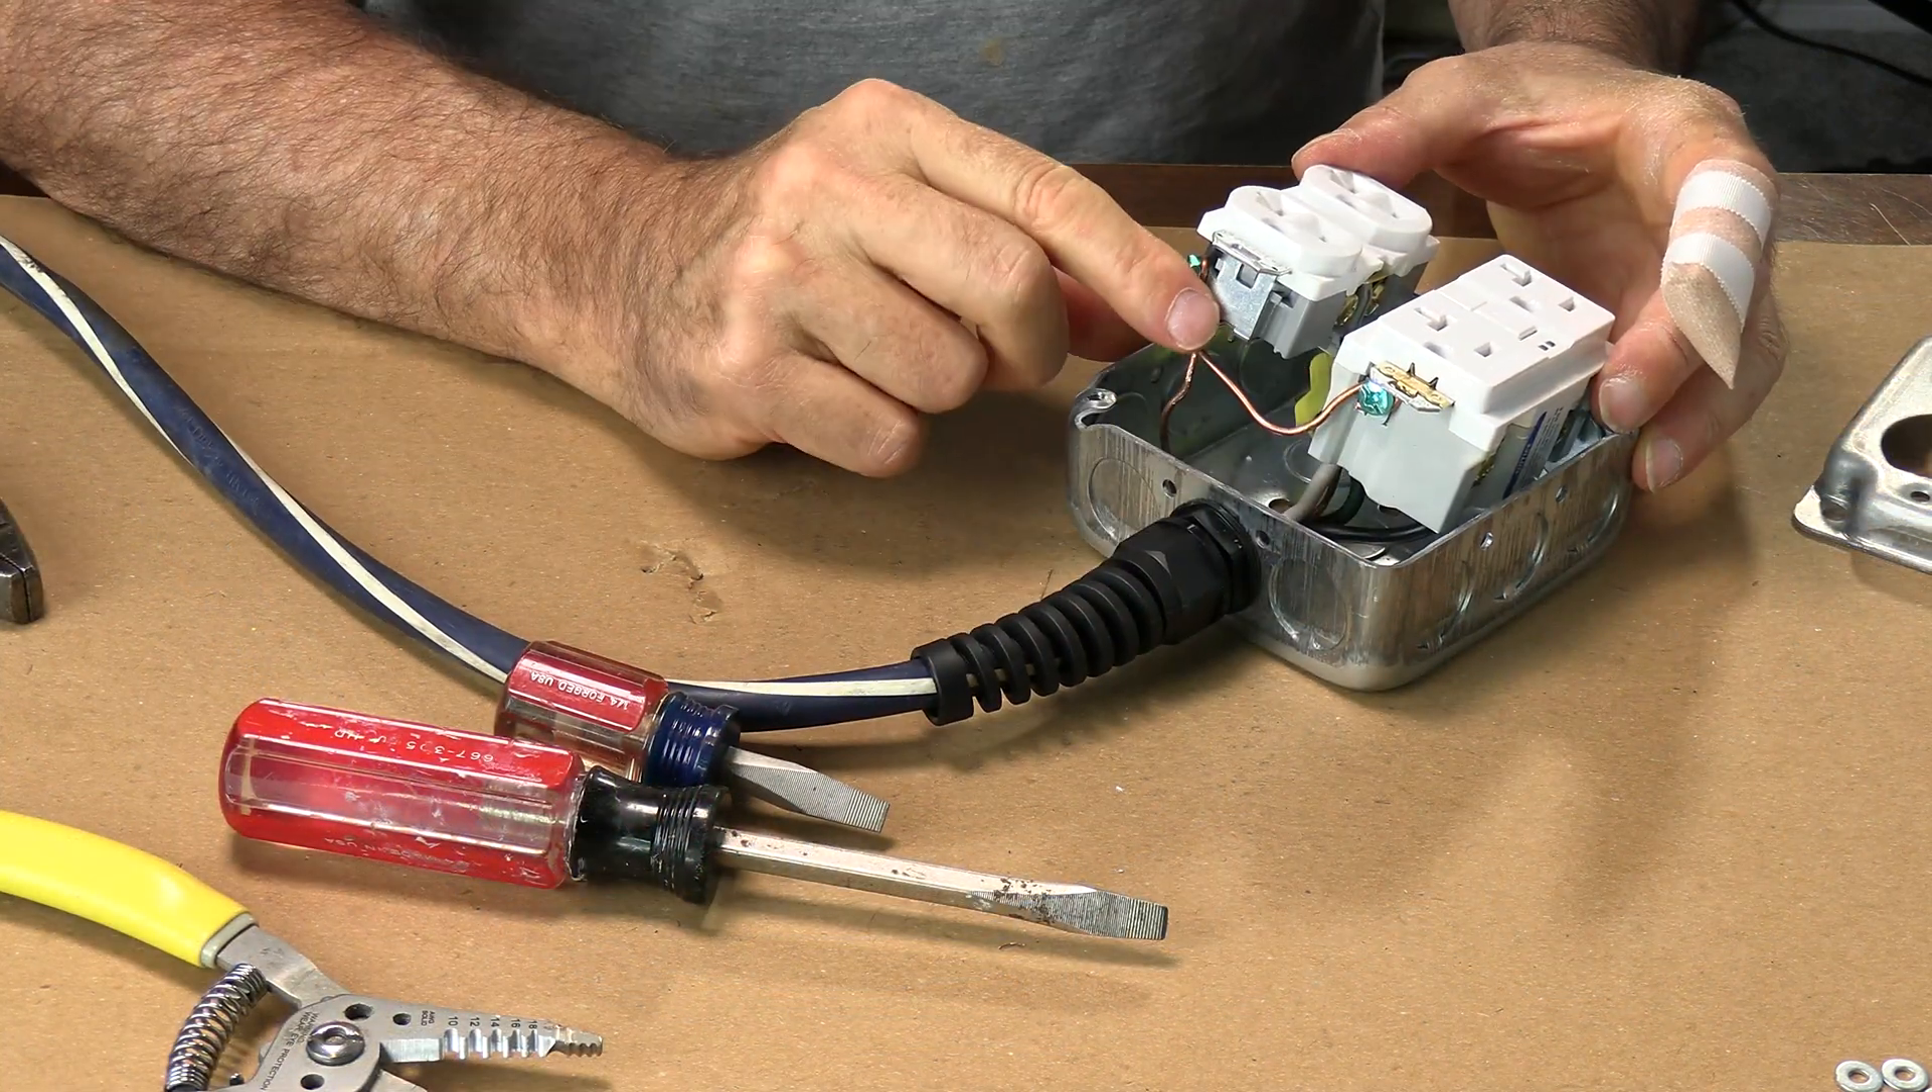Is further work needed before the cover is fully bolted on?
Yes.